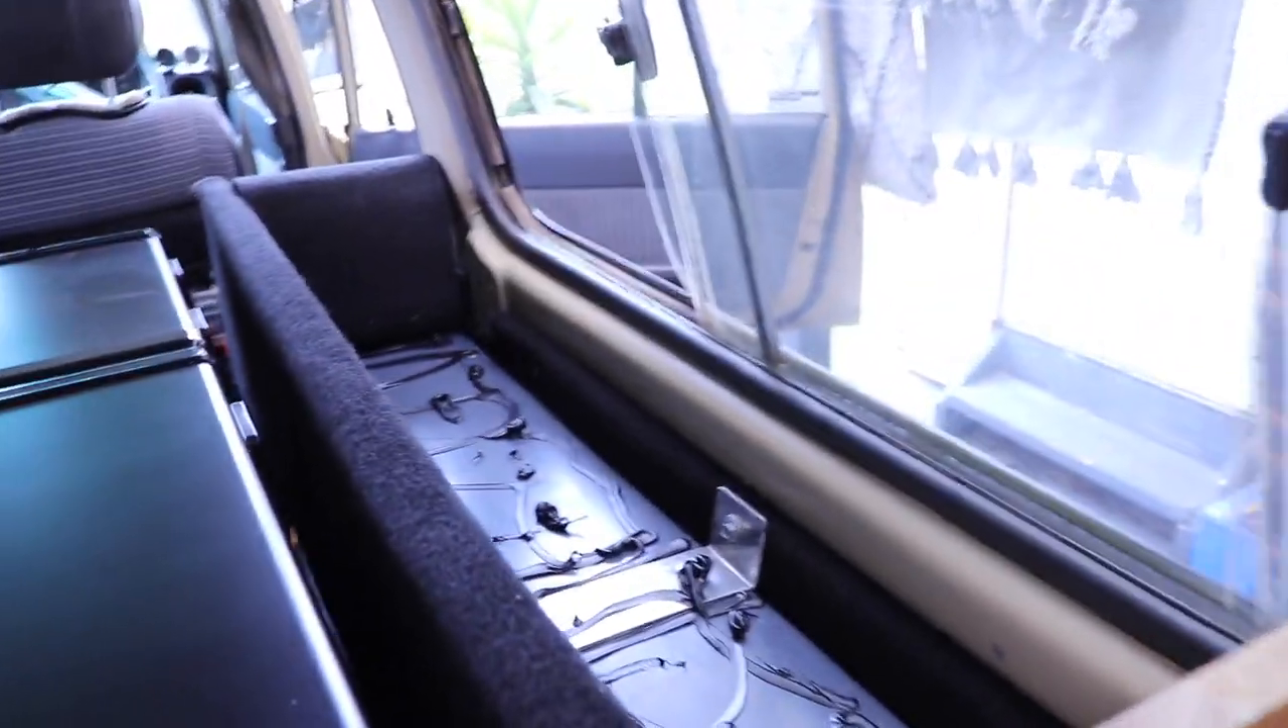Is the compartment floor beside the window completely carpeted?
No.